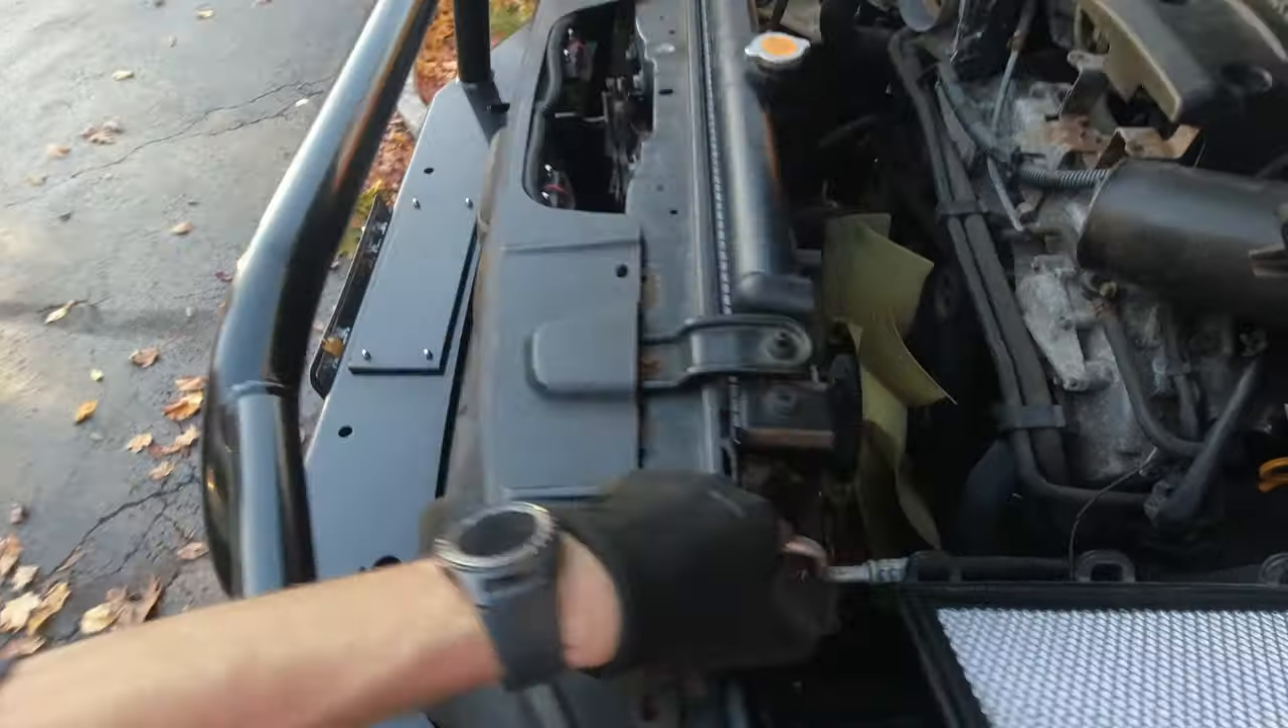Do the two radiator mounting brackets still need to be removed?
Yes.